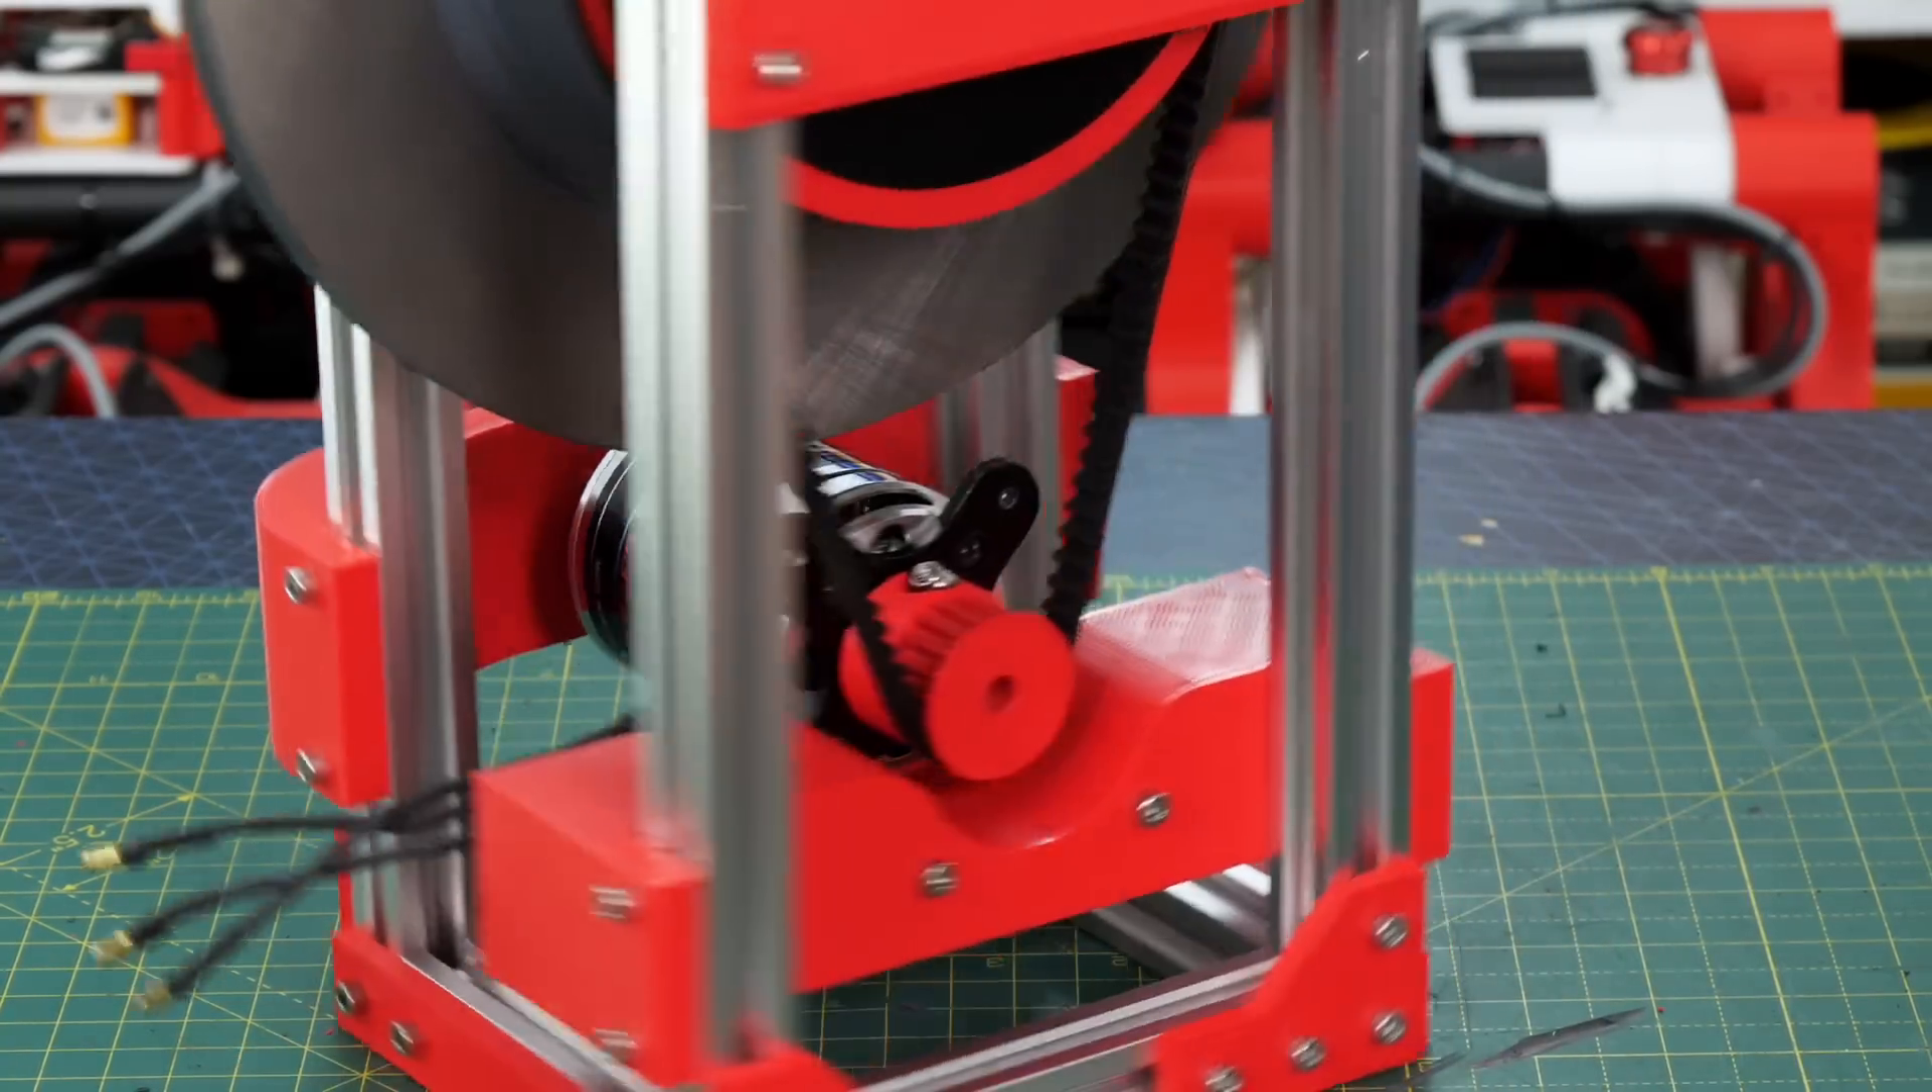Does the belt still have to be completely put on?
No.